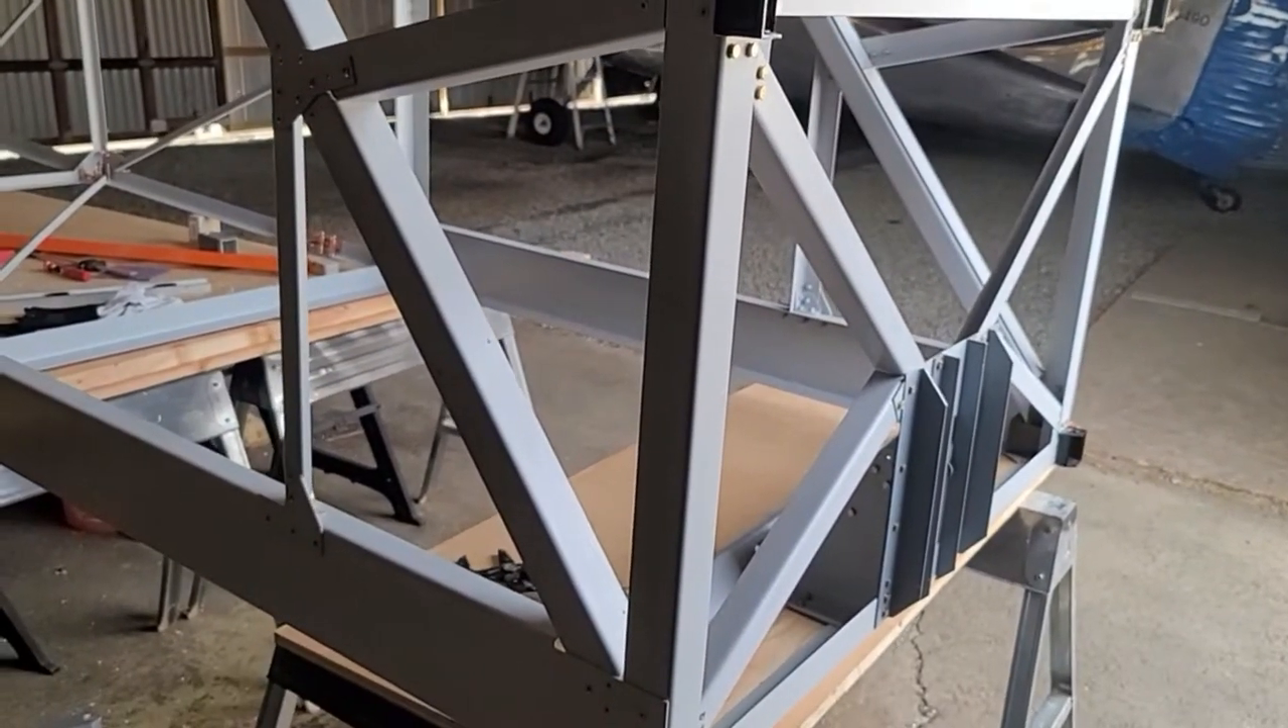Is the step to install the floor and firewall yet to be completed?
Yes.